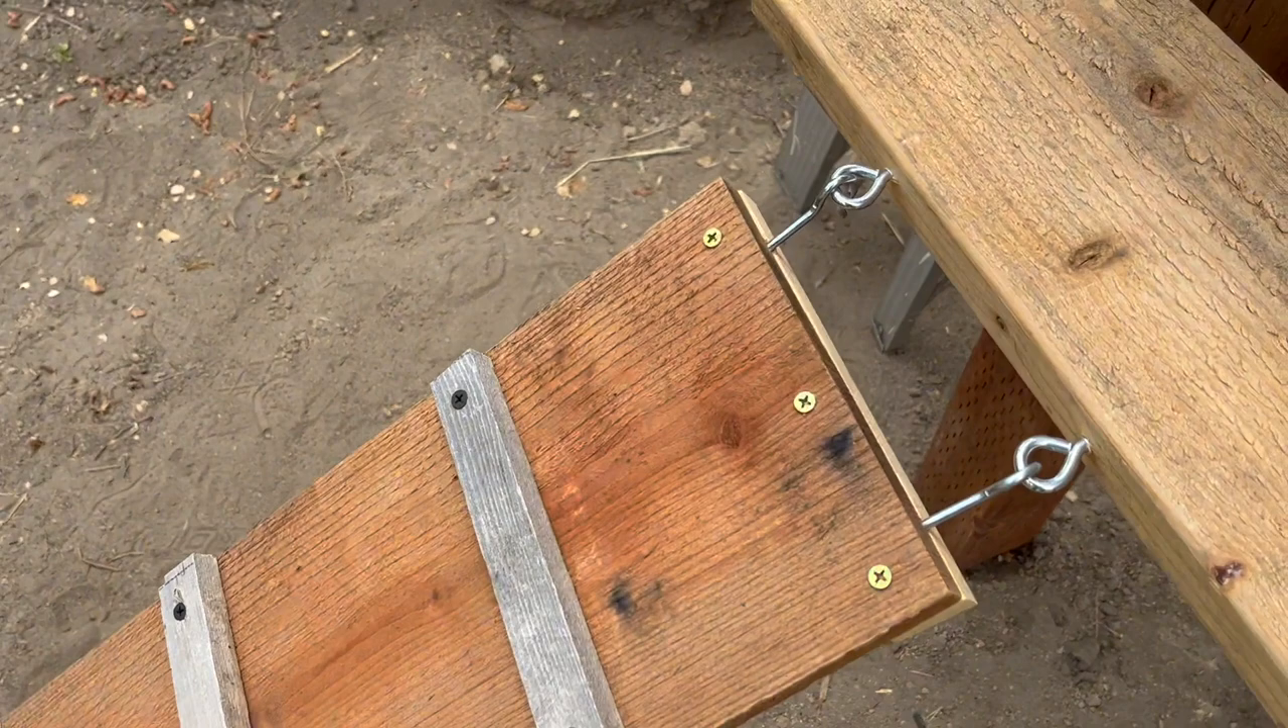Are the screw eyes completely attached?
Yes.